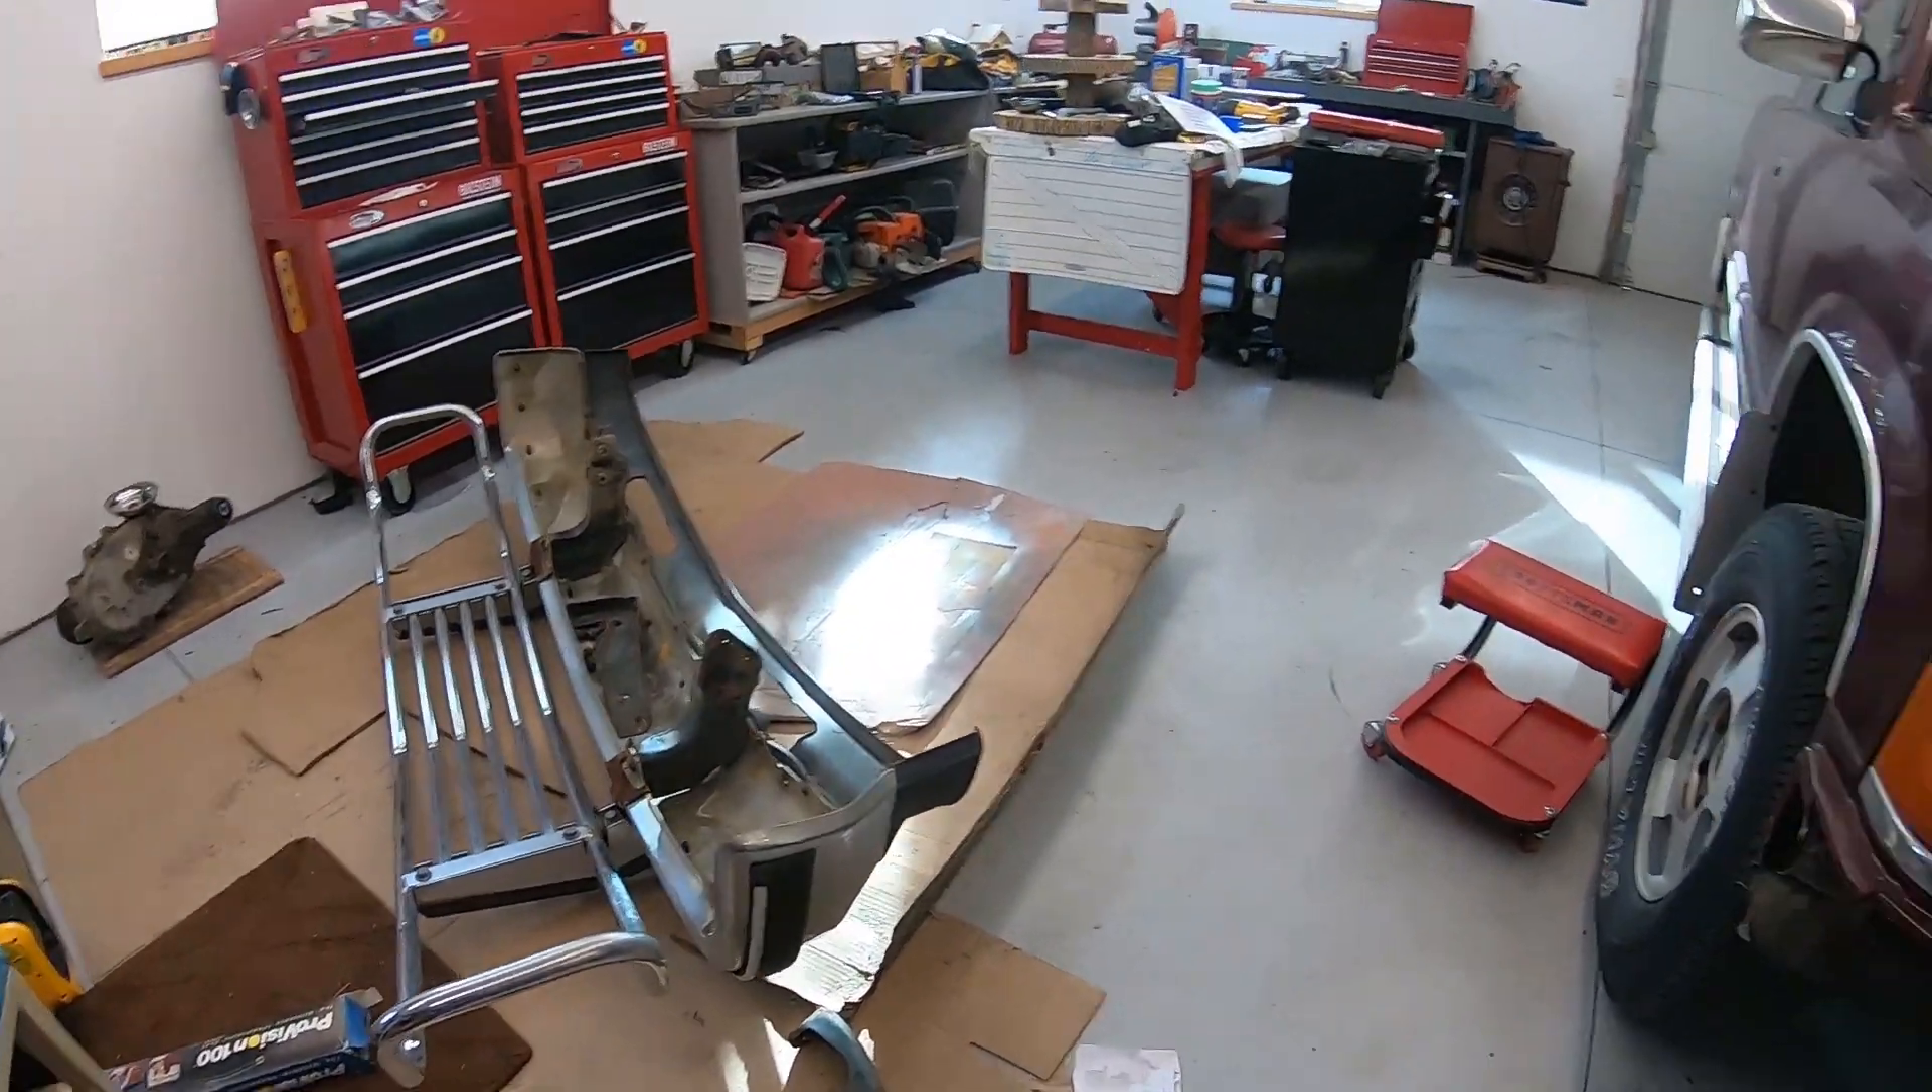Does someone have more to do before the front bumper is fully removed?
No.